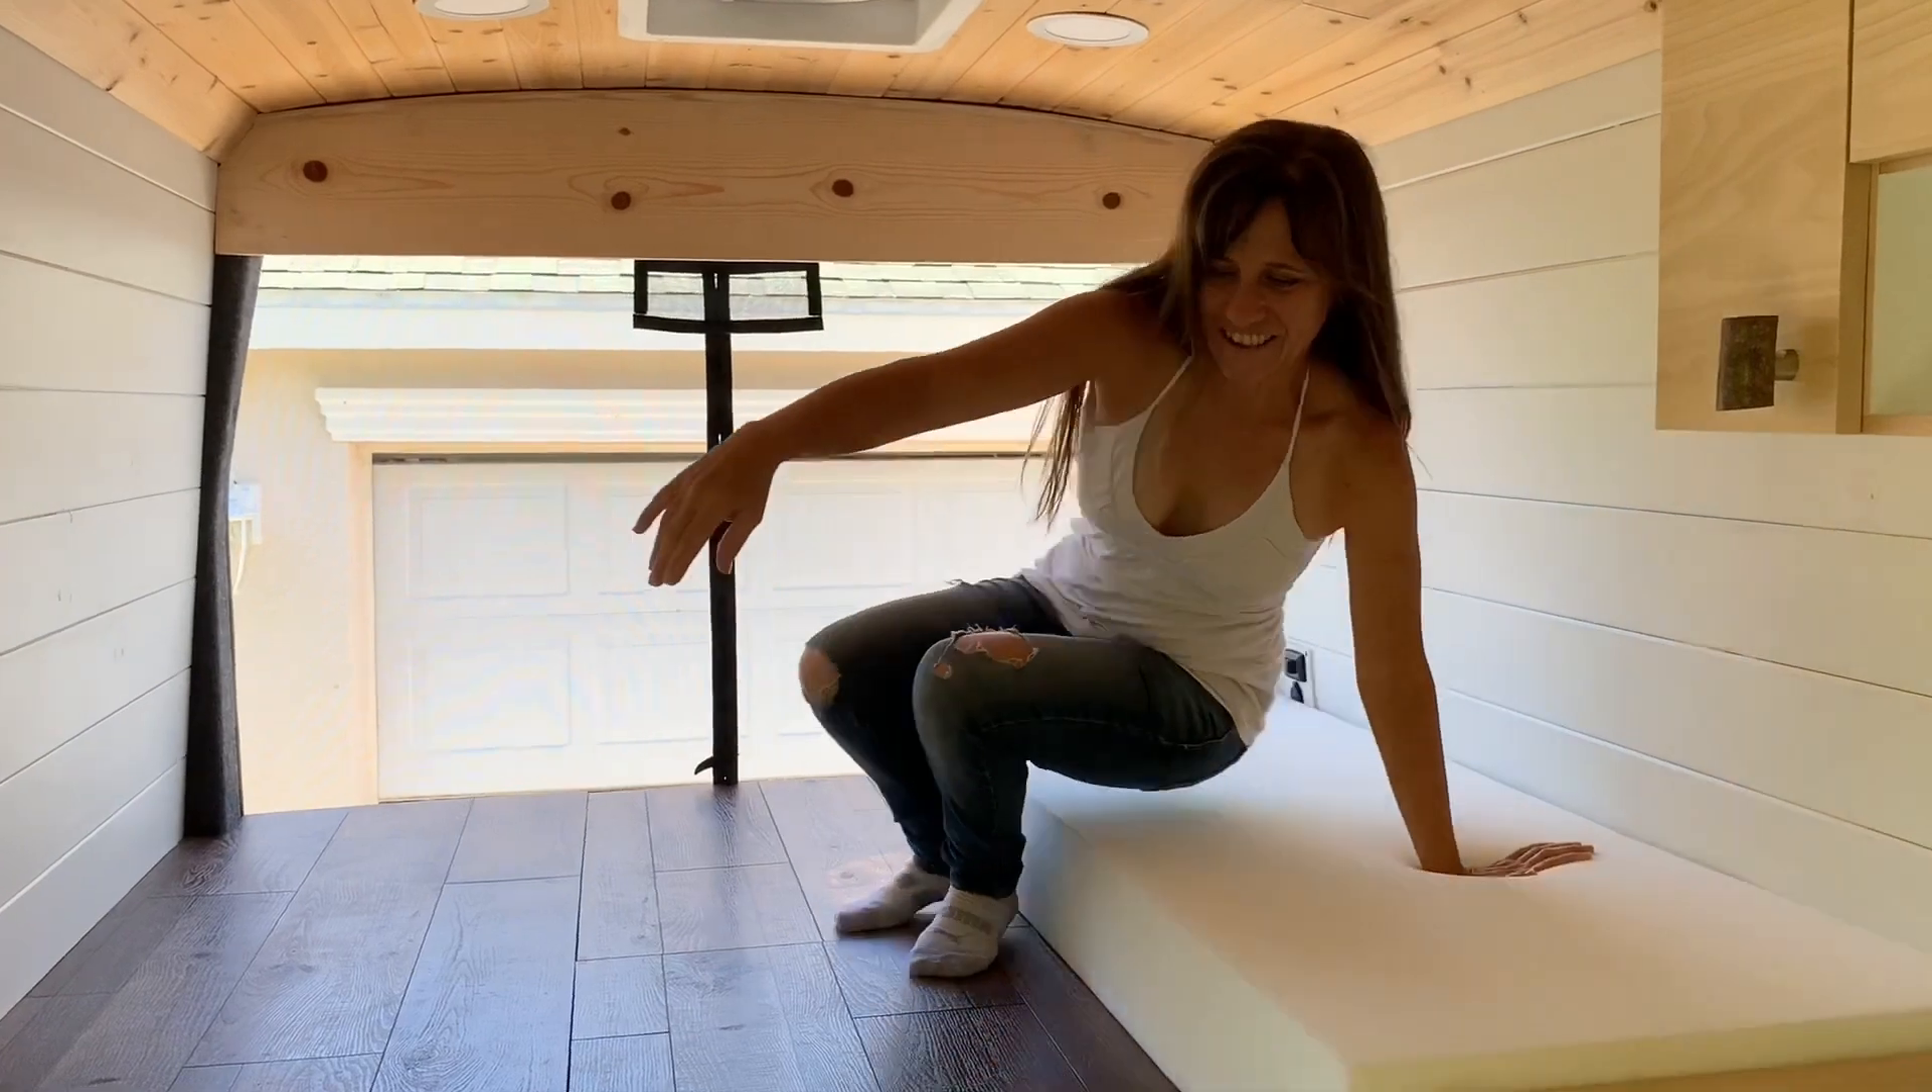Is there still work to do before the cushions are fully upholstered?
Yes.